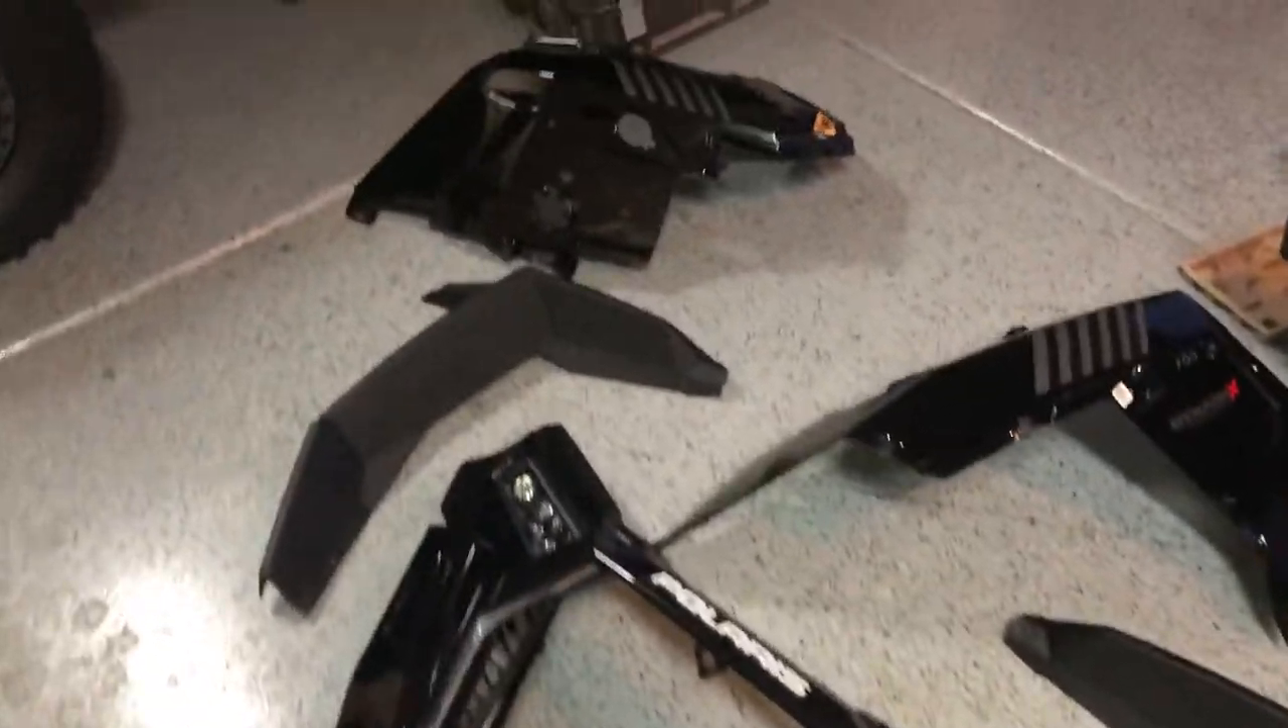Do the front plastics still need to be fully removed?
No.